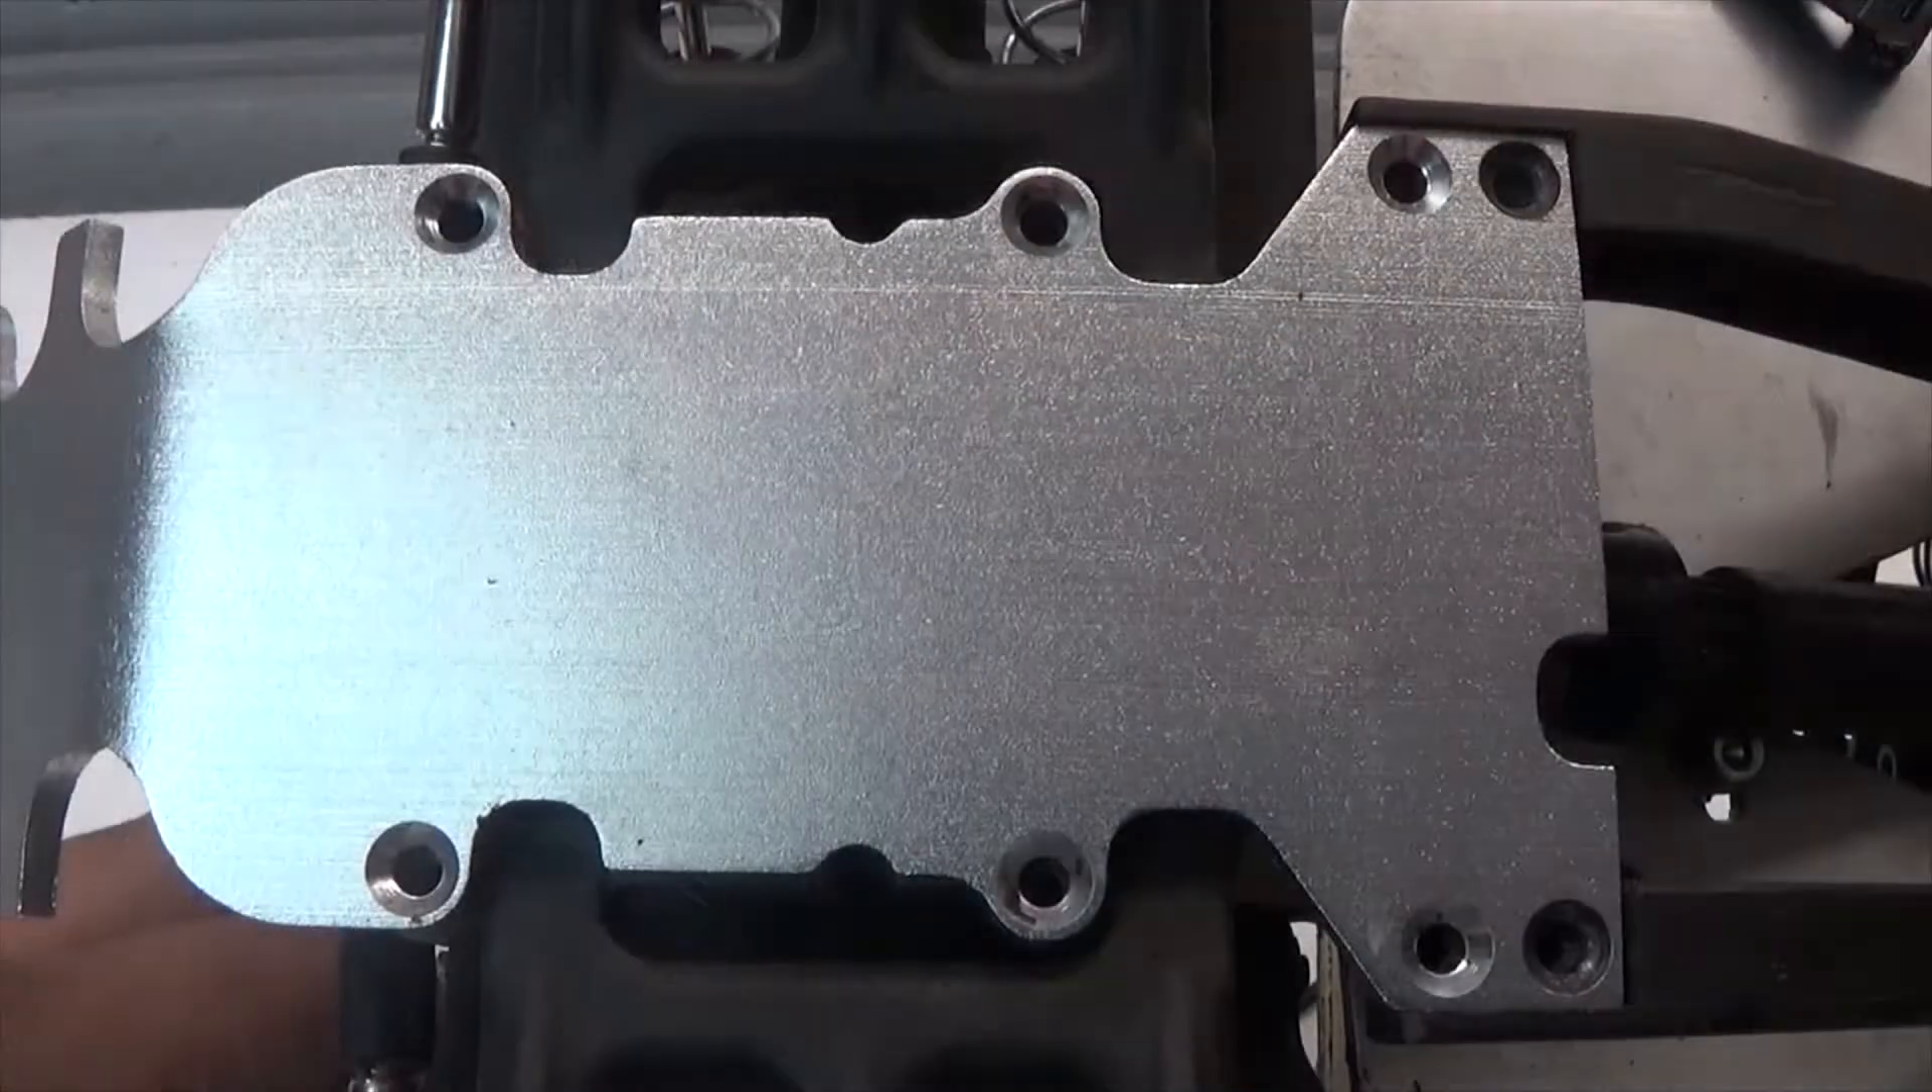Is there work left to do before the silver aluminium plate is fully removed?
Yes.